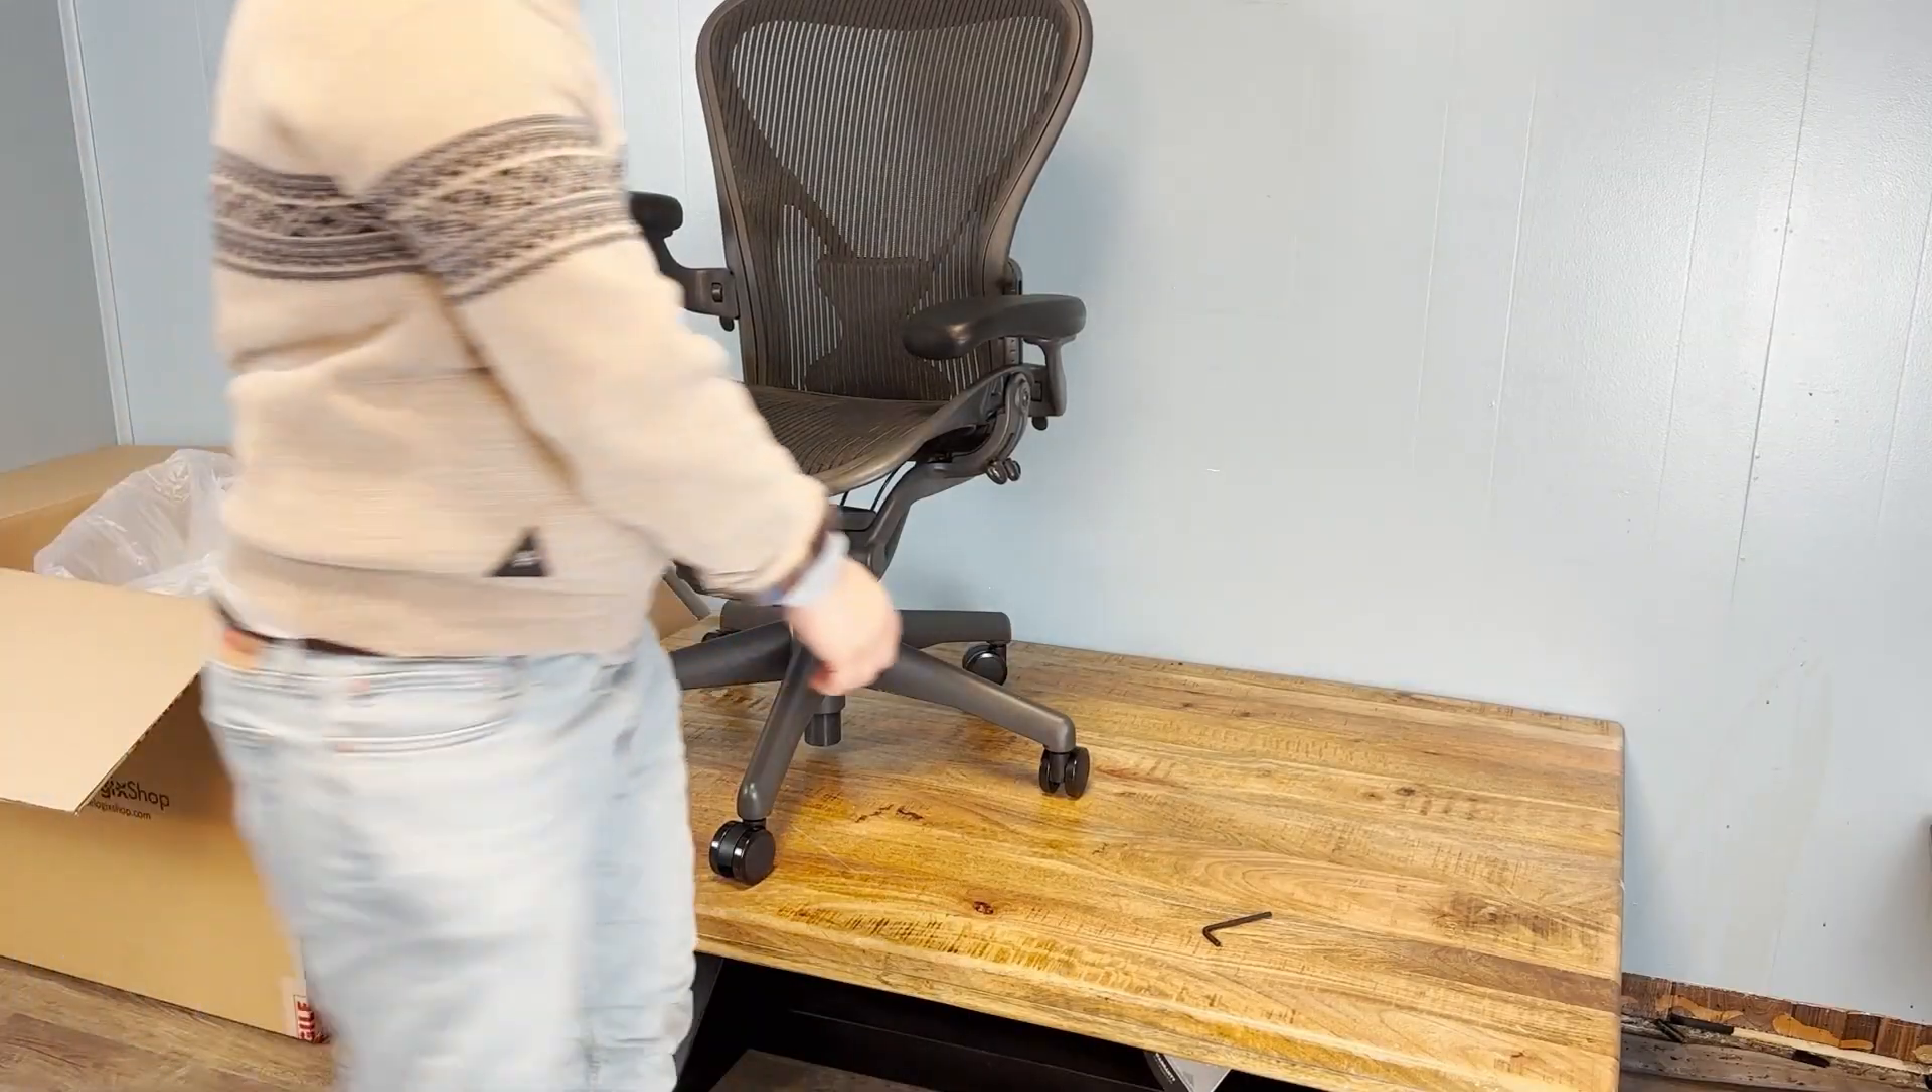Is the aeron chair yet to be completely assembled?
No.